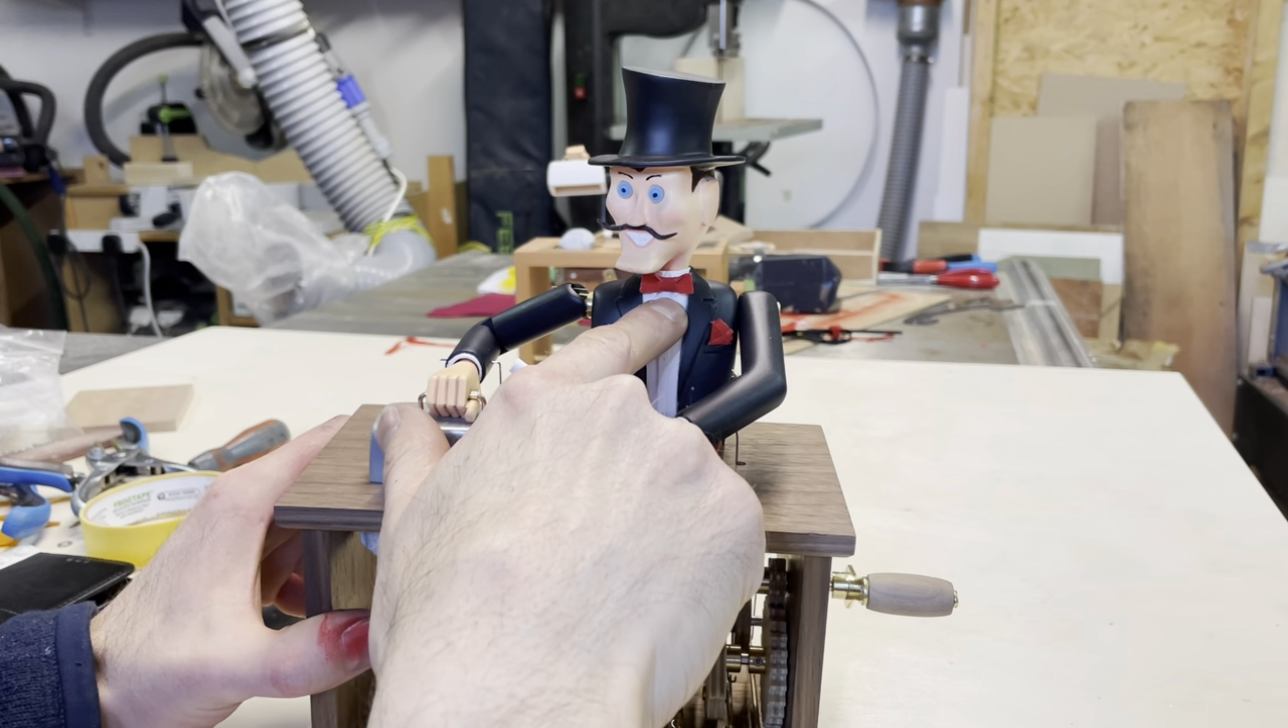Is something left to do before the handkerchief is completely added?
No.